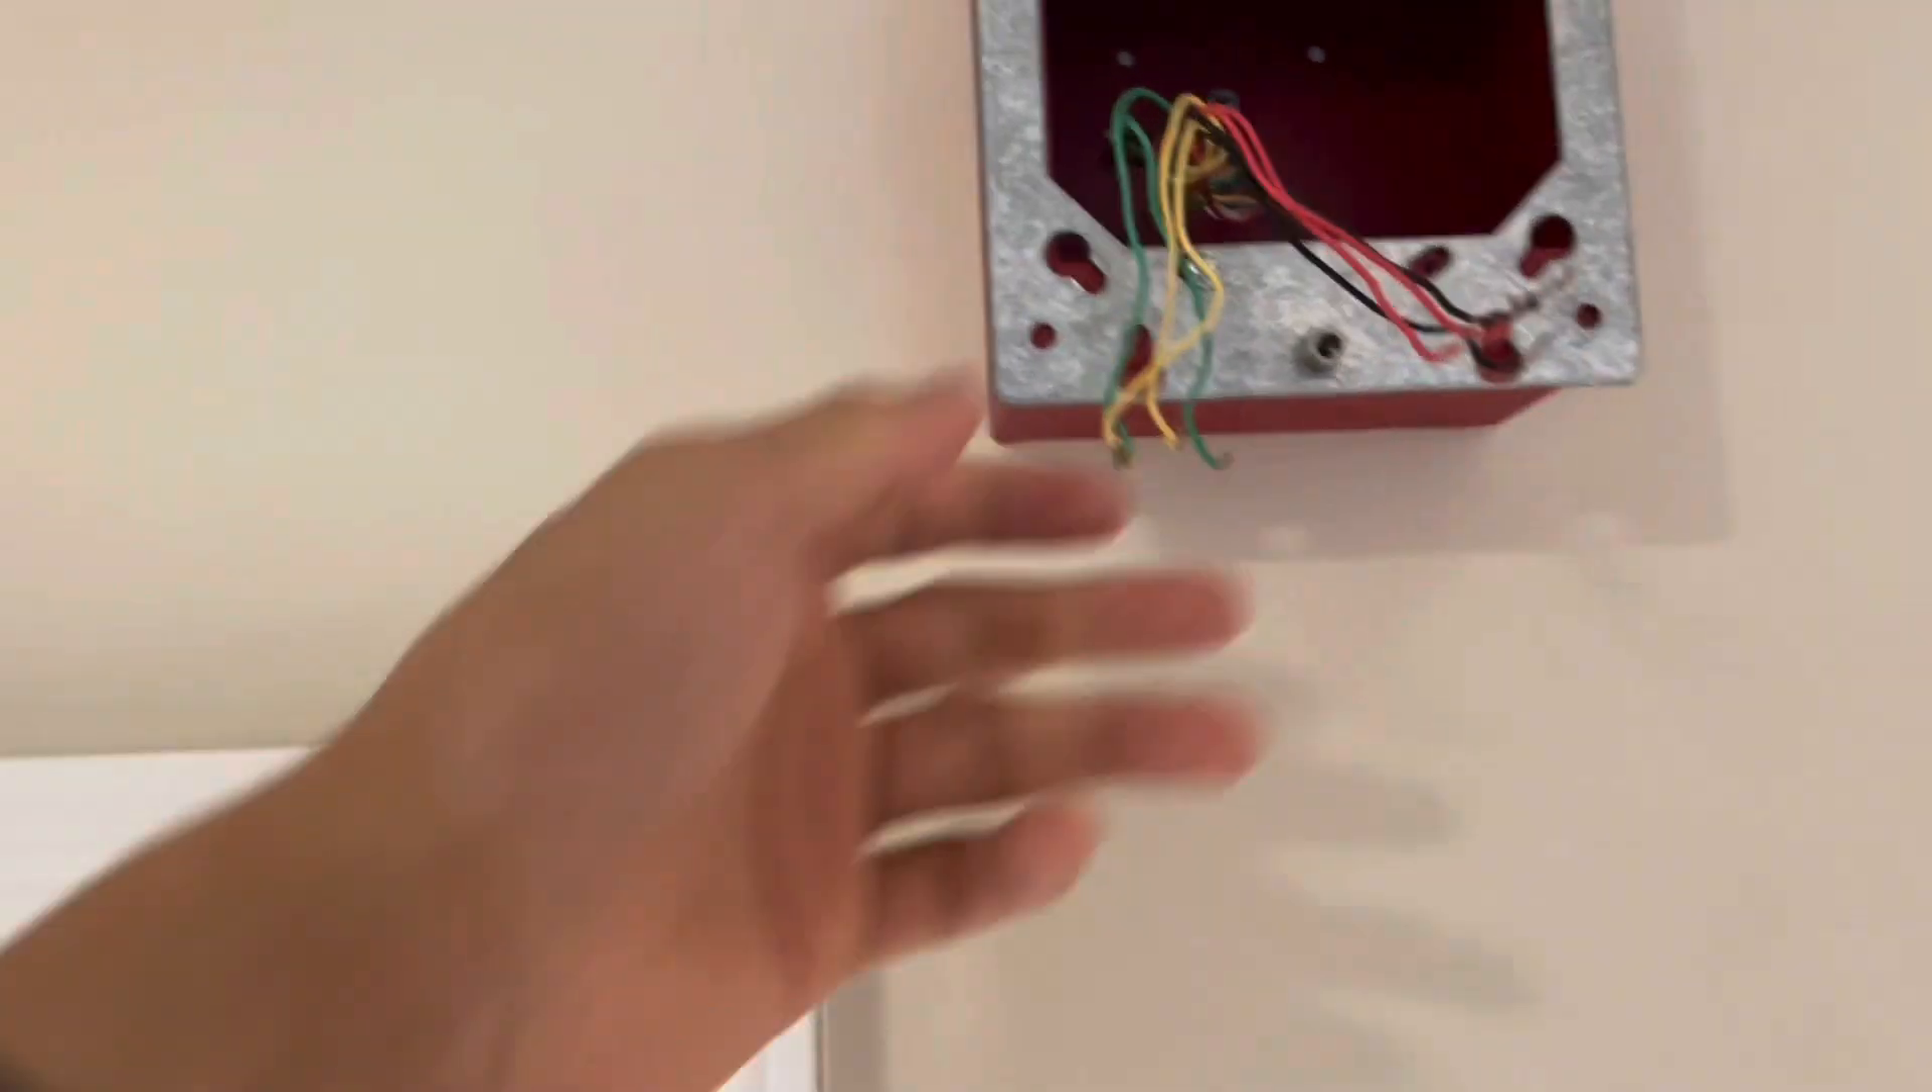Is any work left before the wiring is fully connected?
Yes.